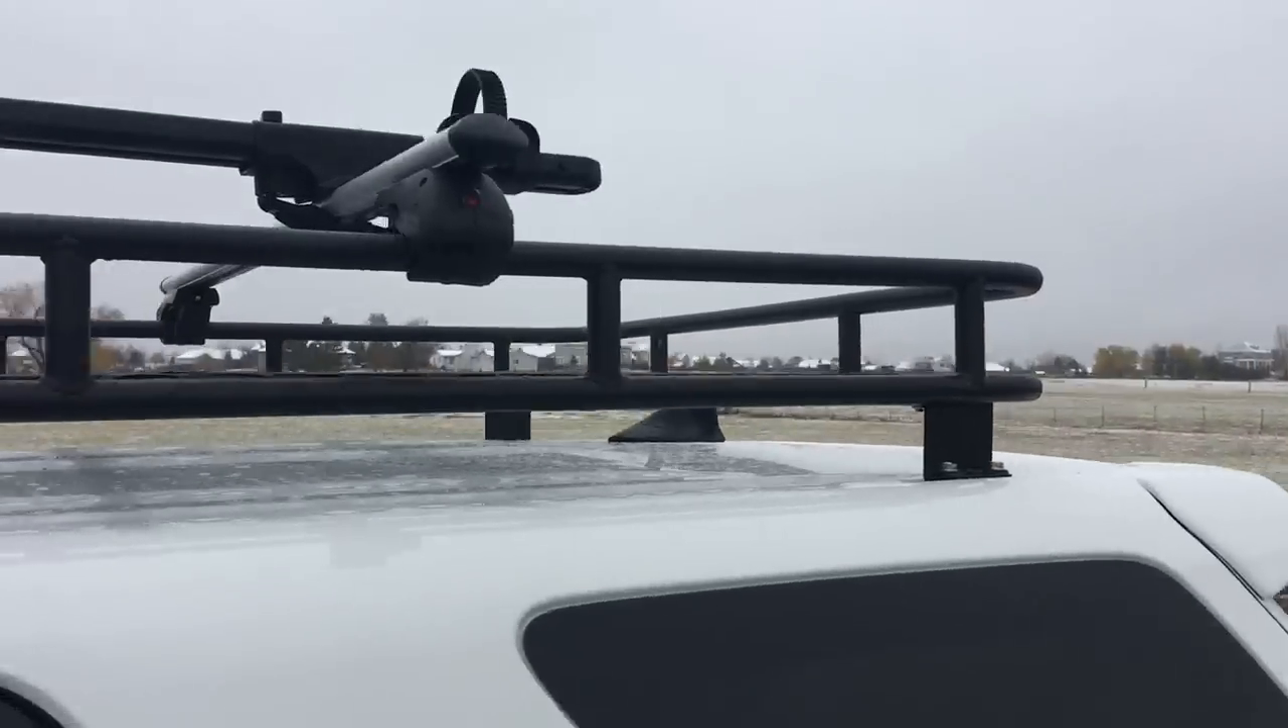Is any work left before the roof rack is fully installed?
No.